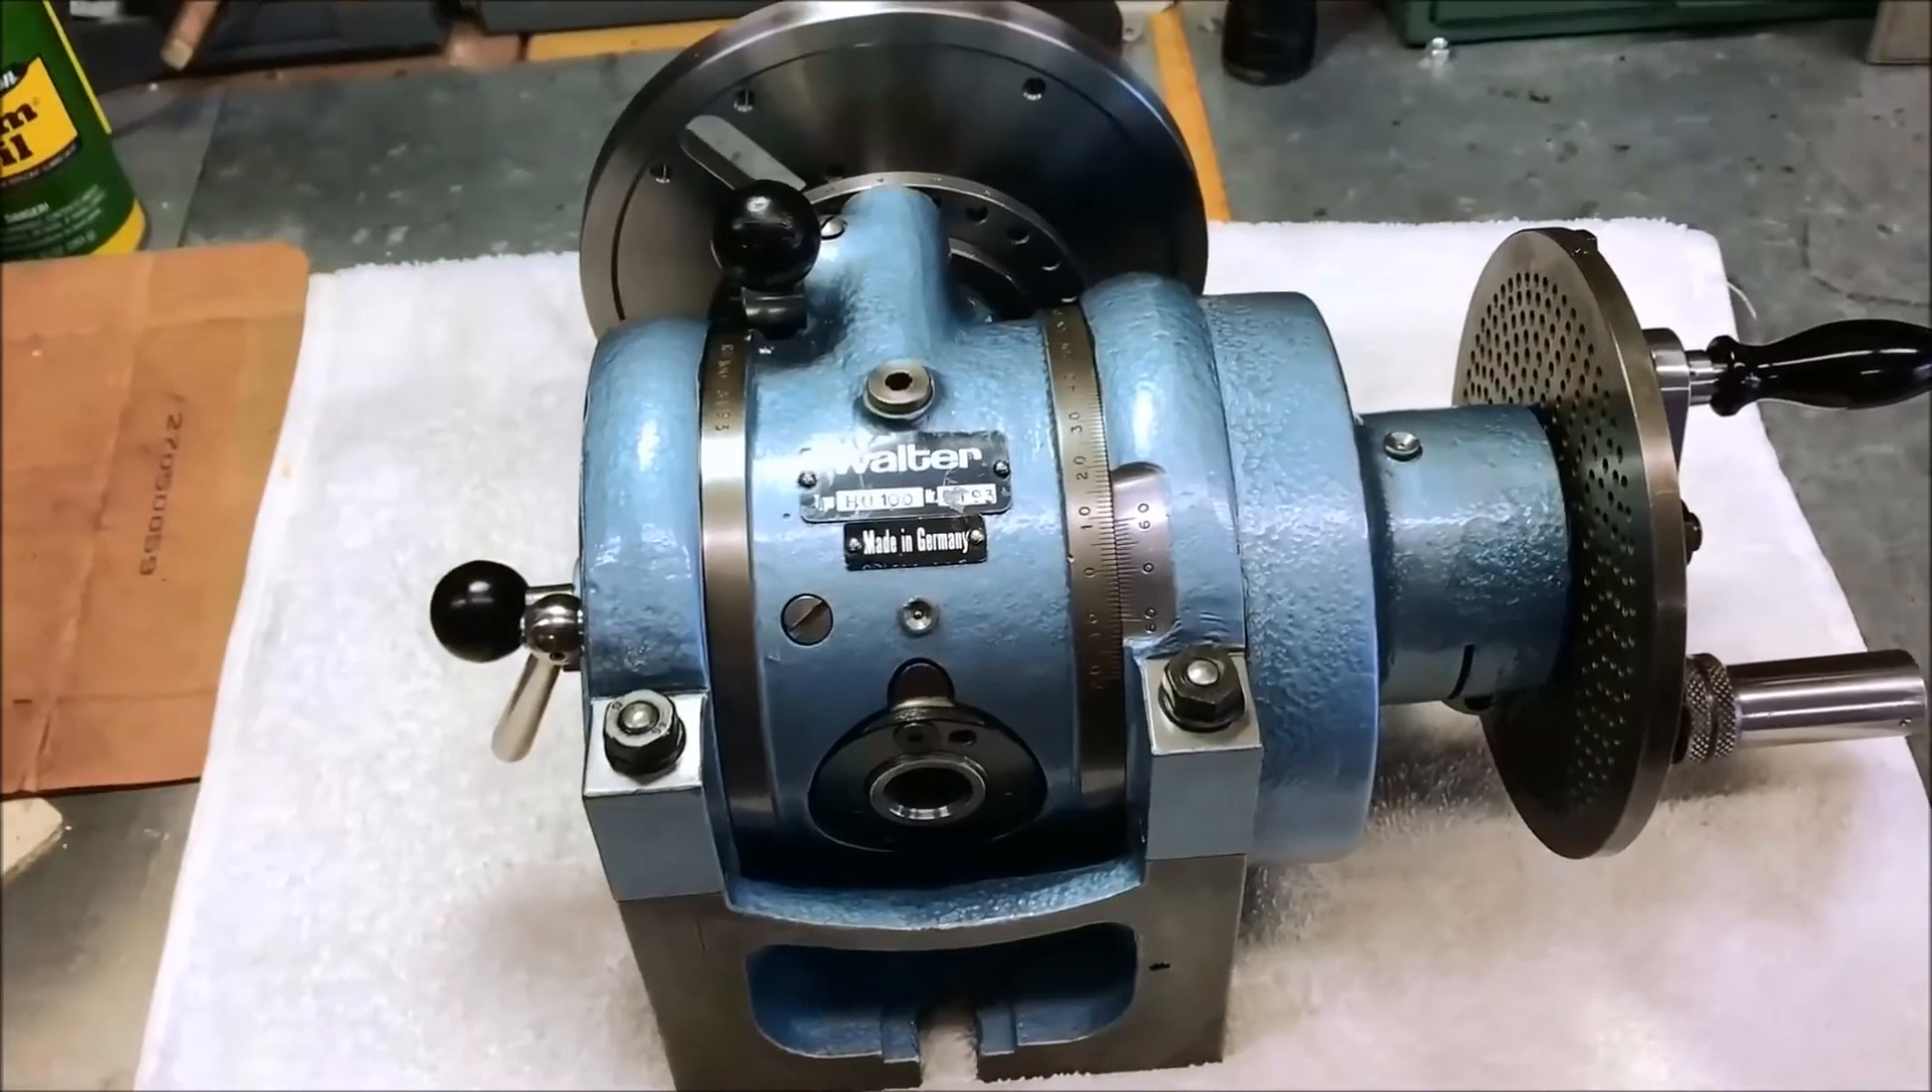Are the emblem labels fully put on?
Yes.